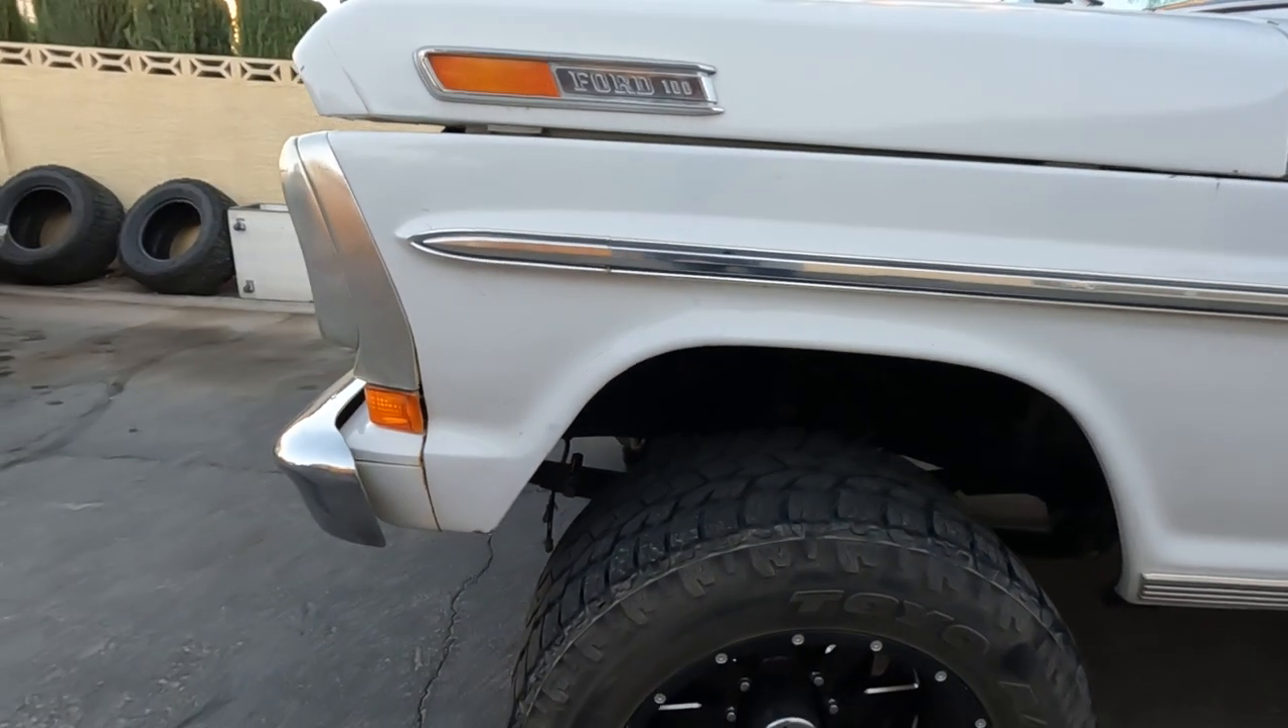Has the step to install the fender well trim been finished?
No.